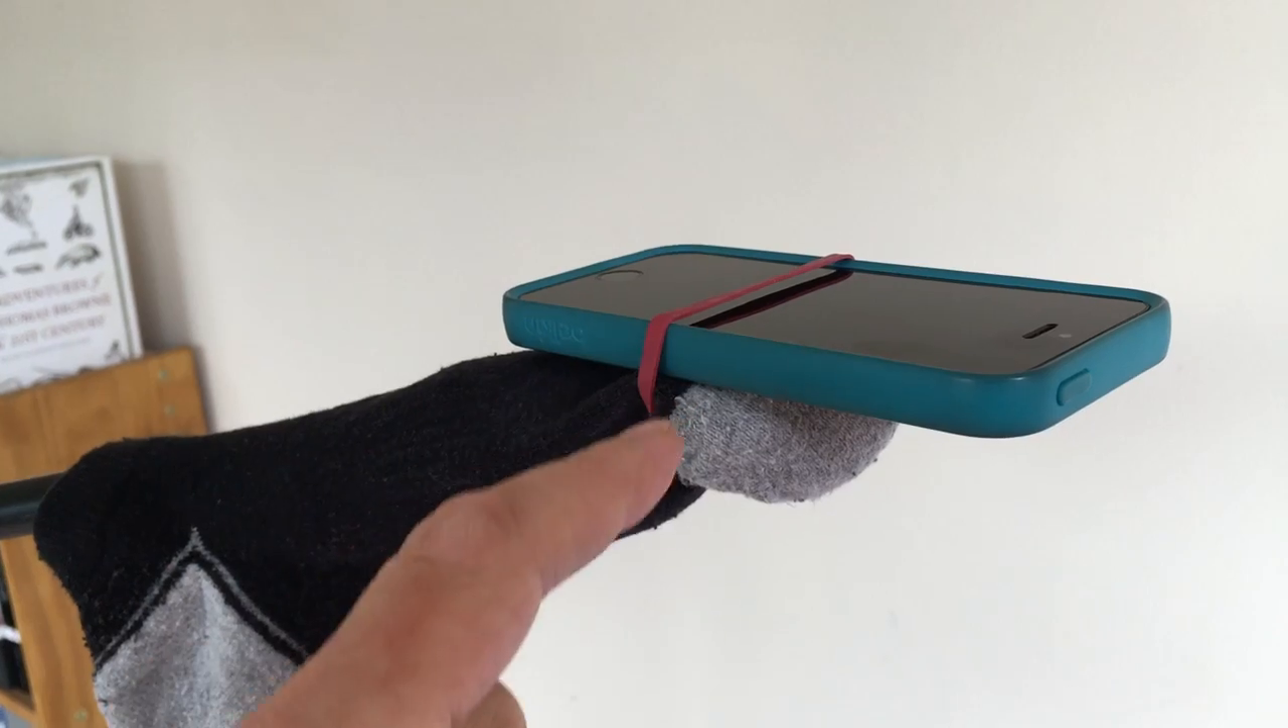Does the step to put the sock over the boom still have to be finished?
No.